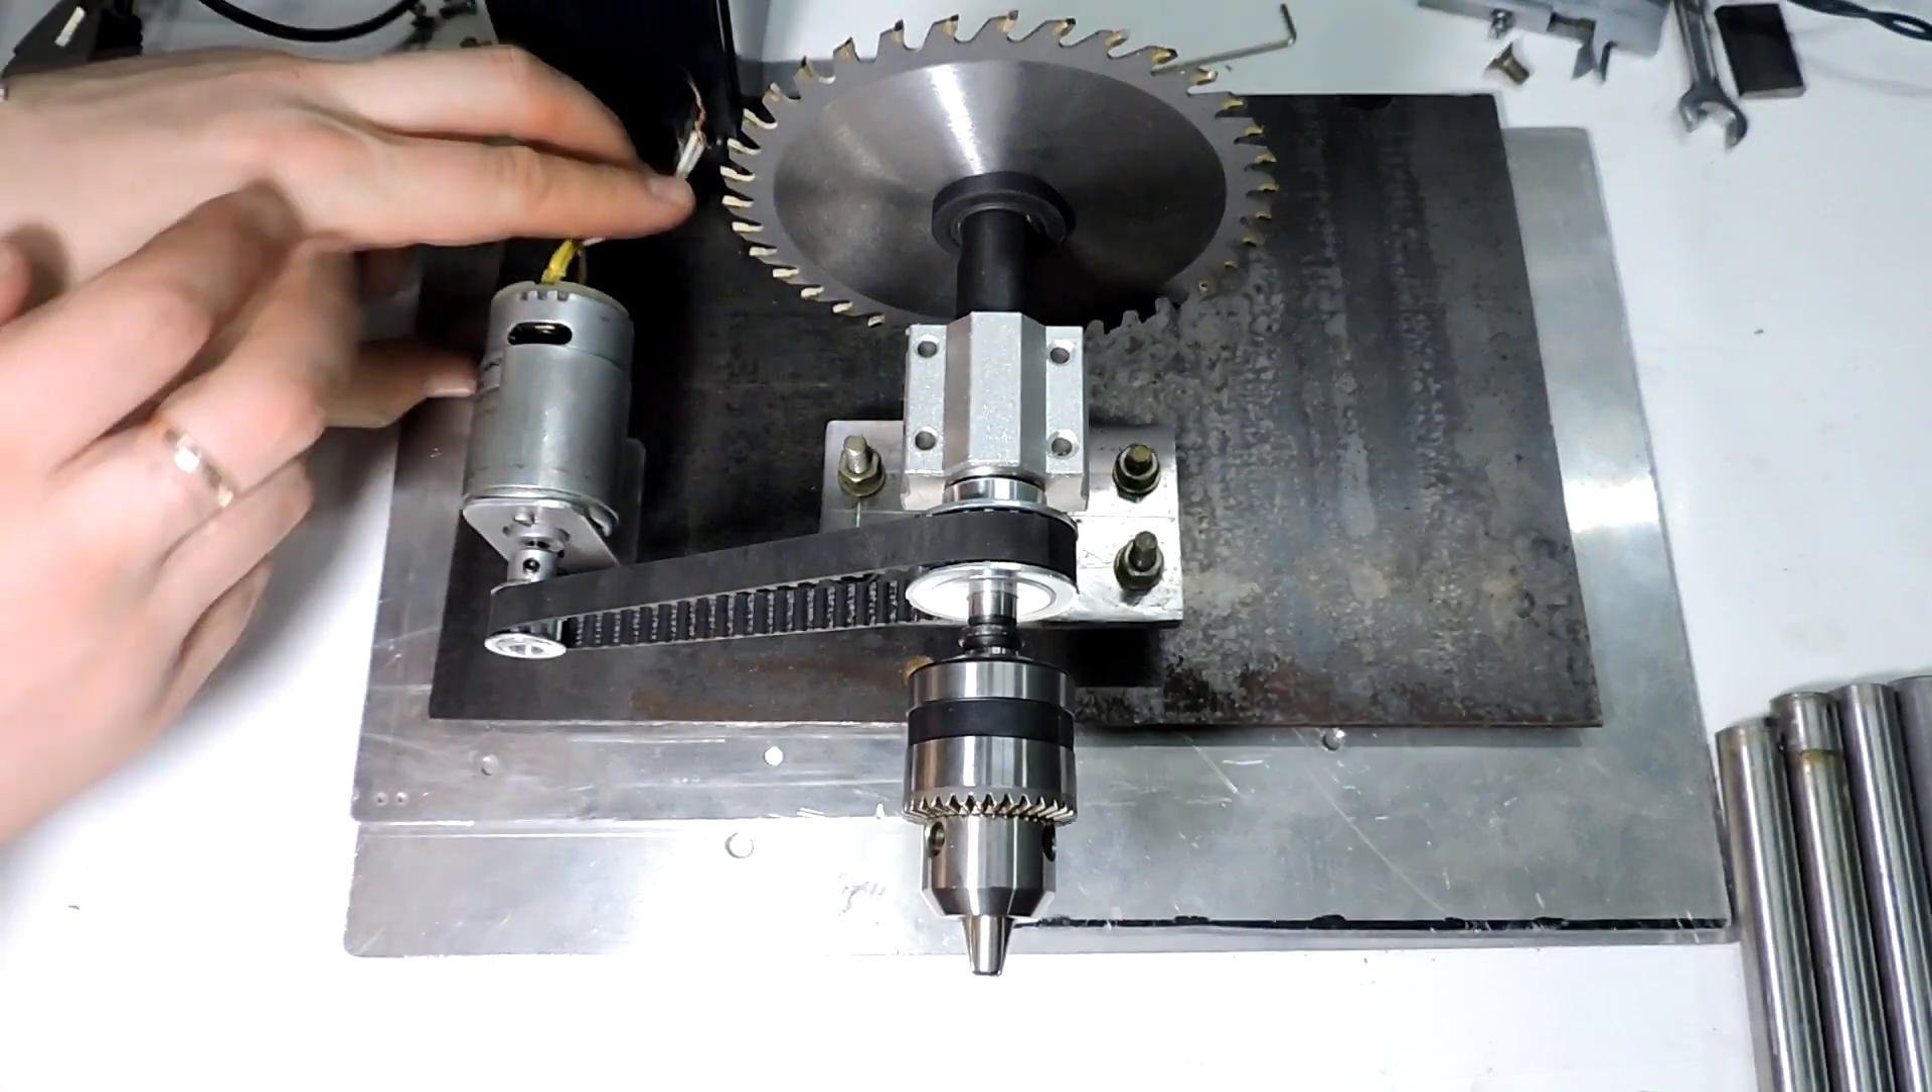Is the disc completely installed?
Yes.